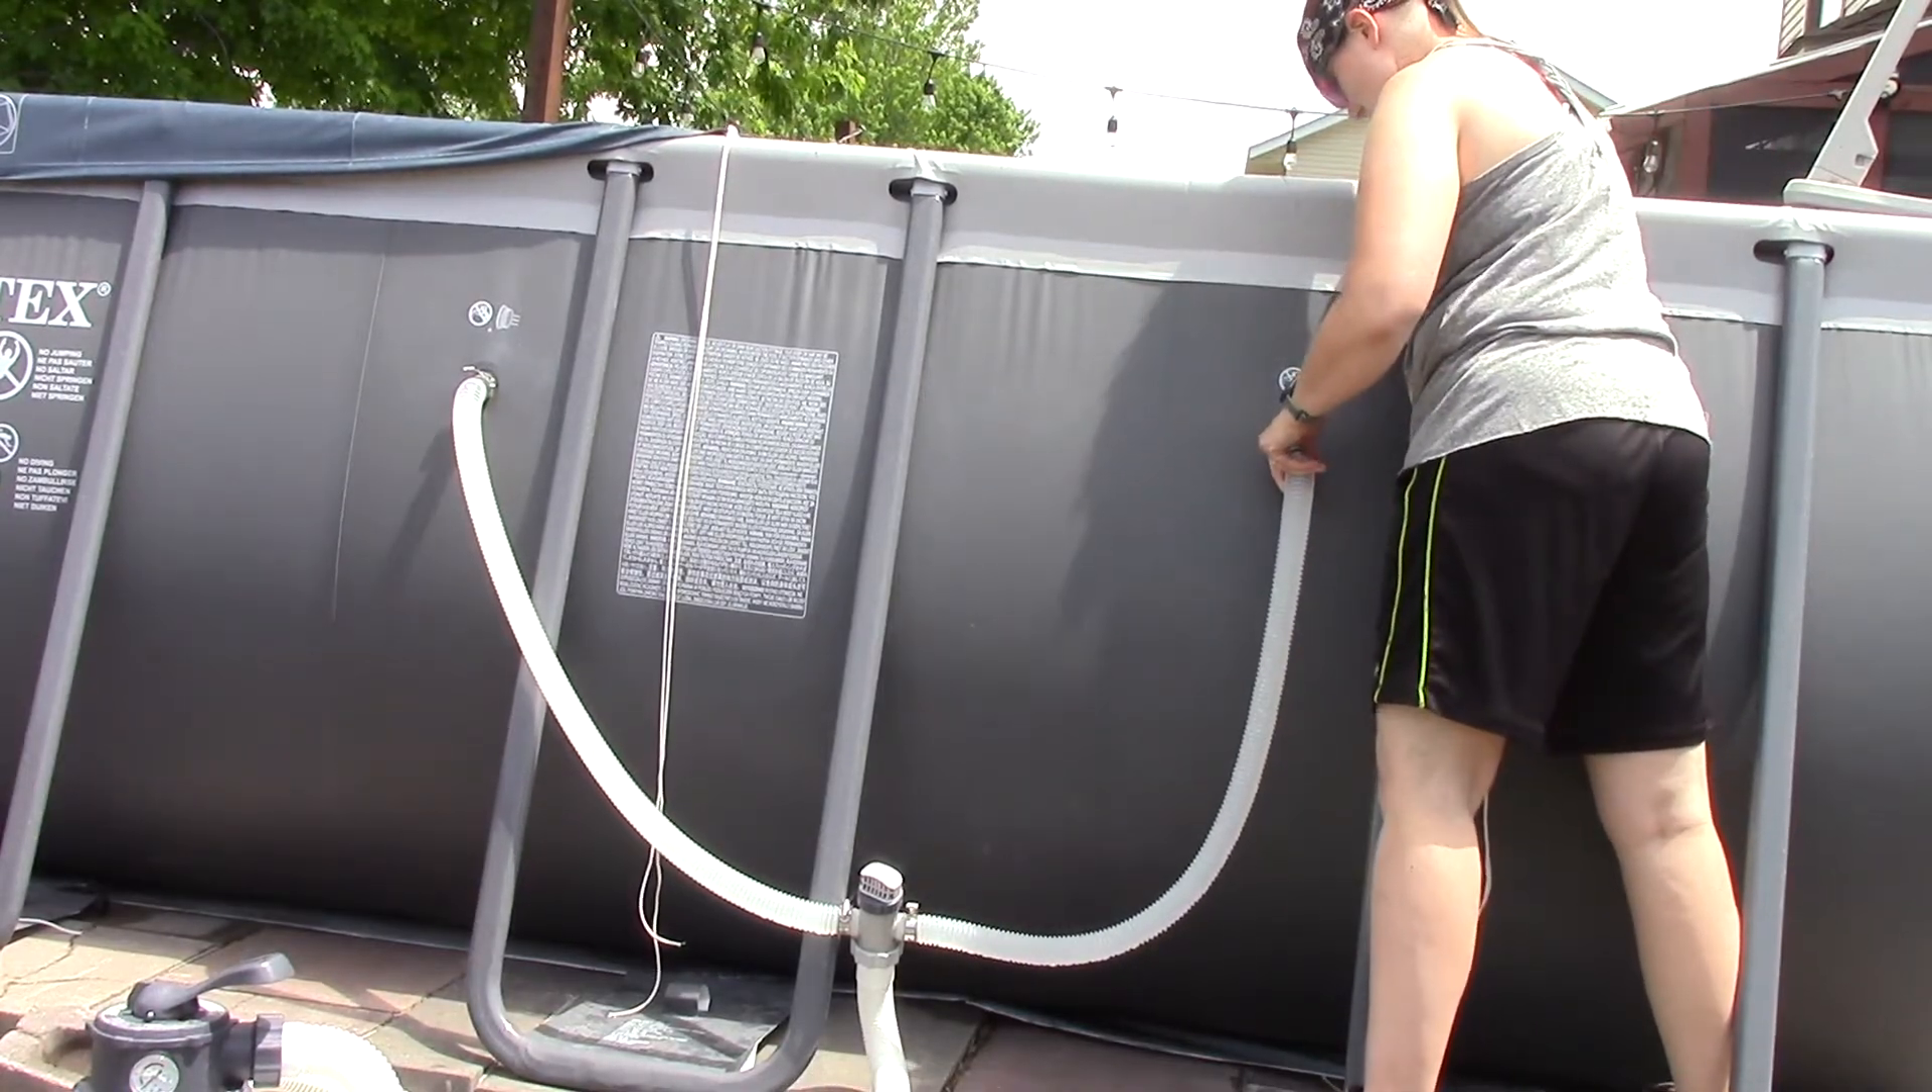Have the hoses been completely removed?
No.